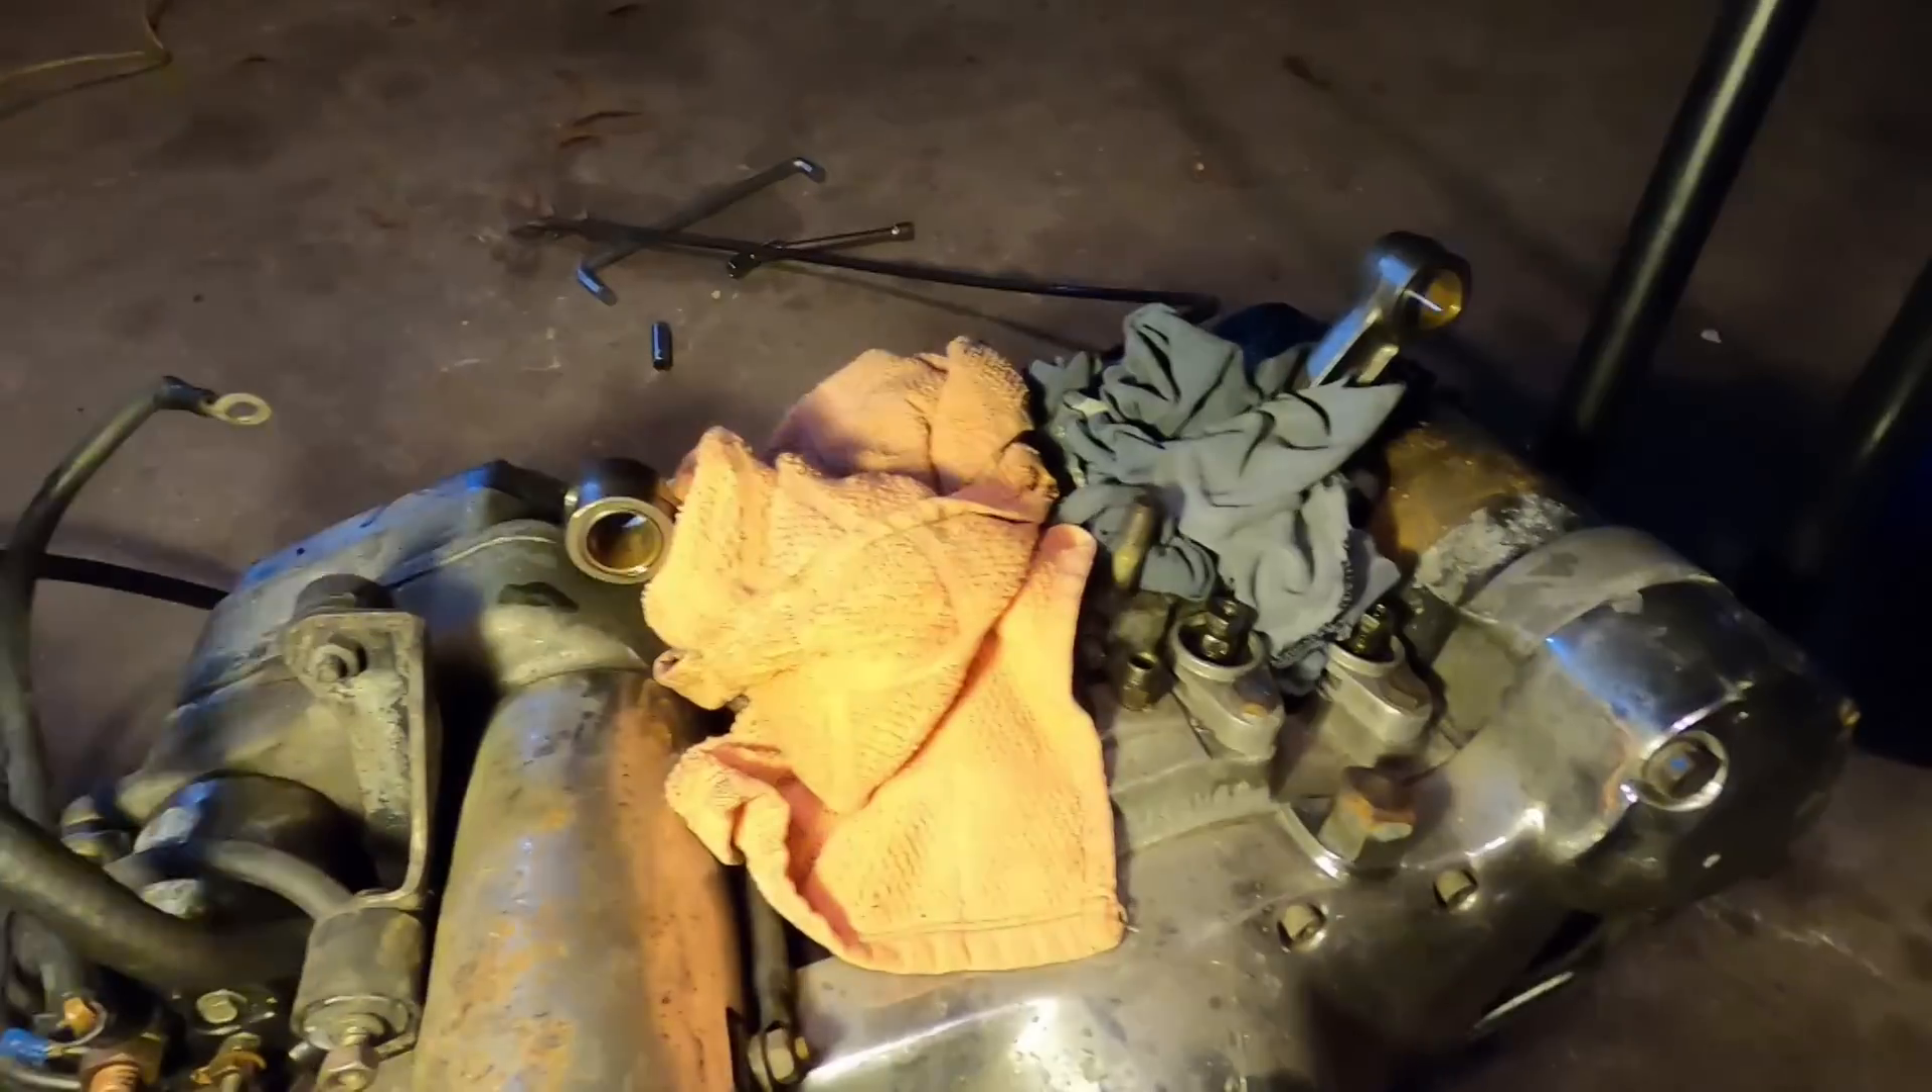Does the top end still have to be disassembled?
No.